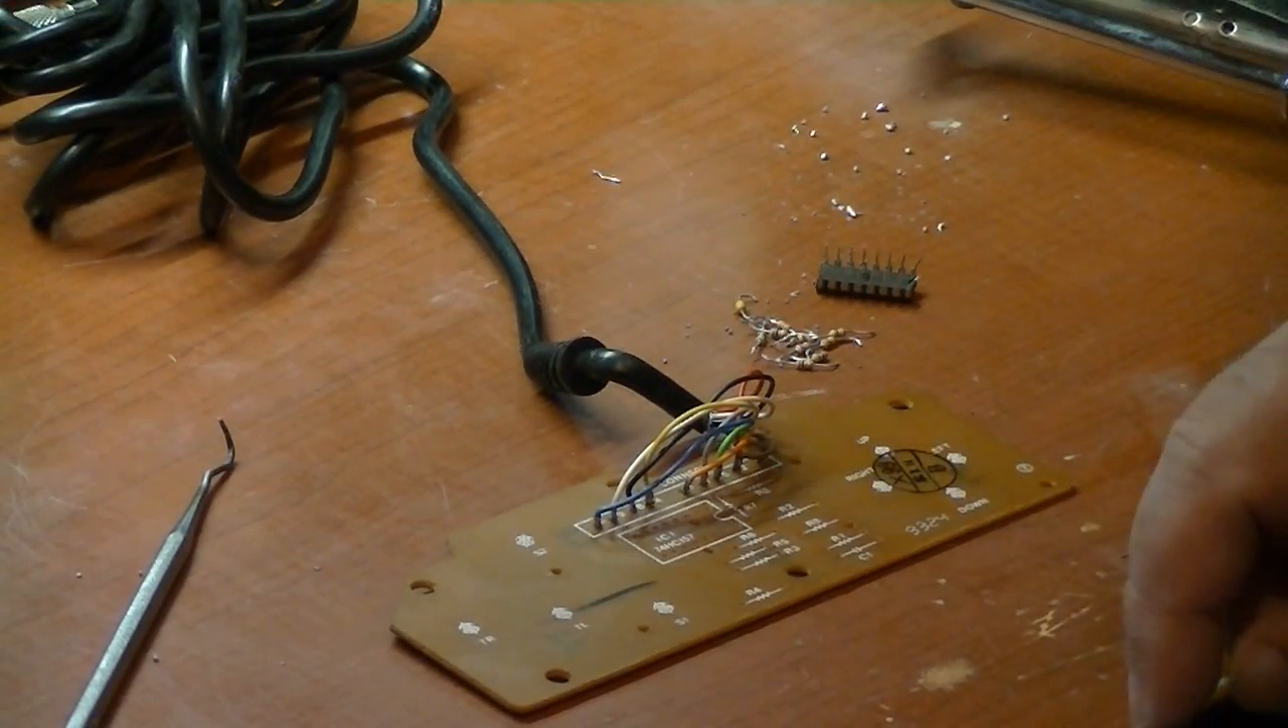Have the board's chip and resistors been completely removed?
Yes.